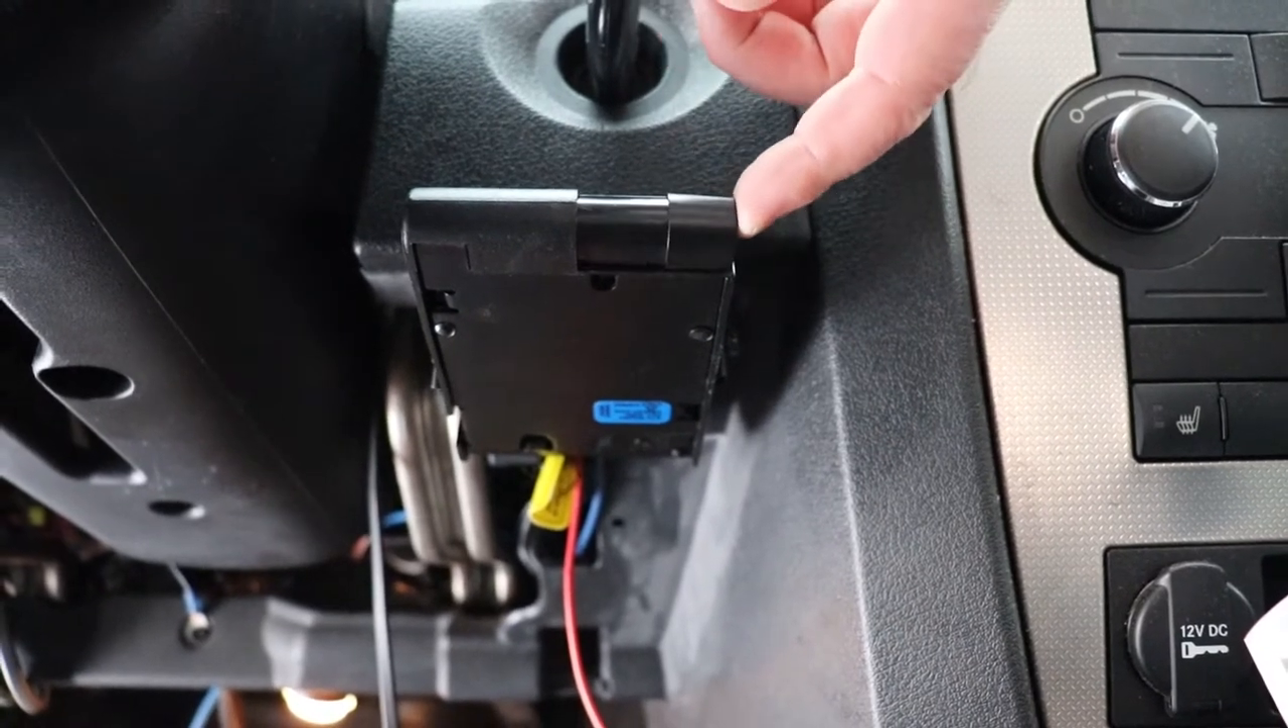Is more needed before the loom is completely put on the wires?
Yes.